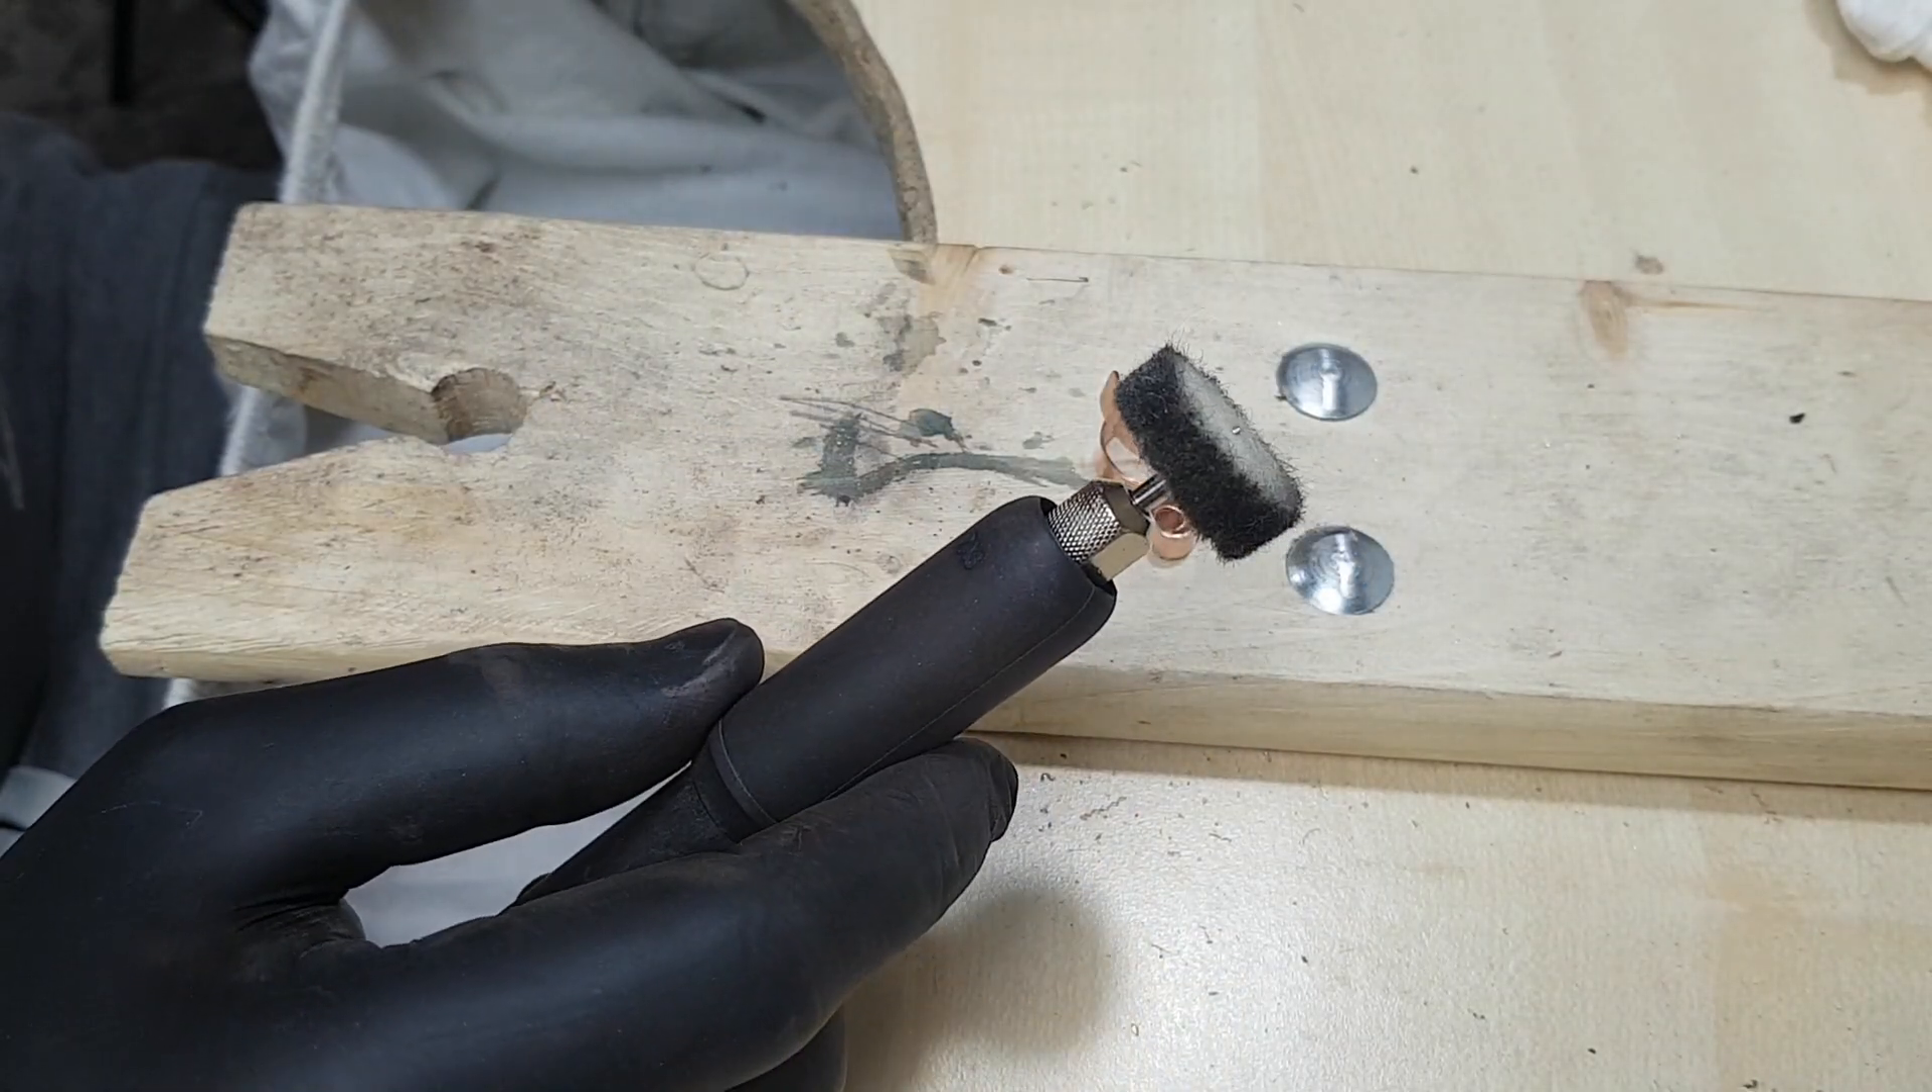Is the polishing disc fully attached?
Yes.